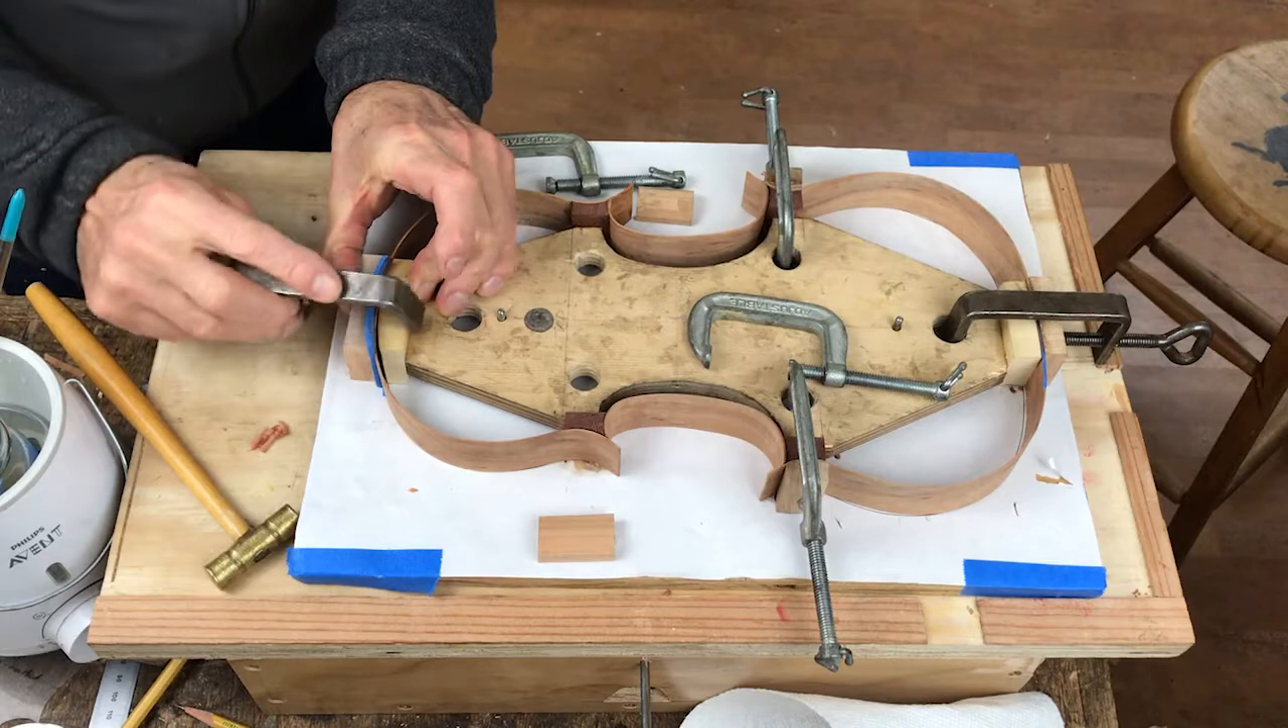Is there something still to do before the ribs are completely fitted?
Yes.